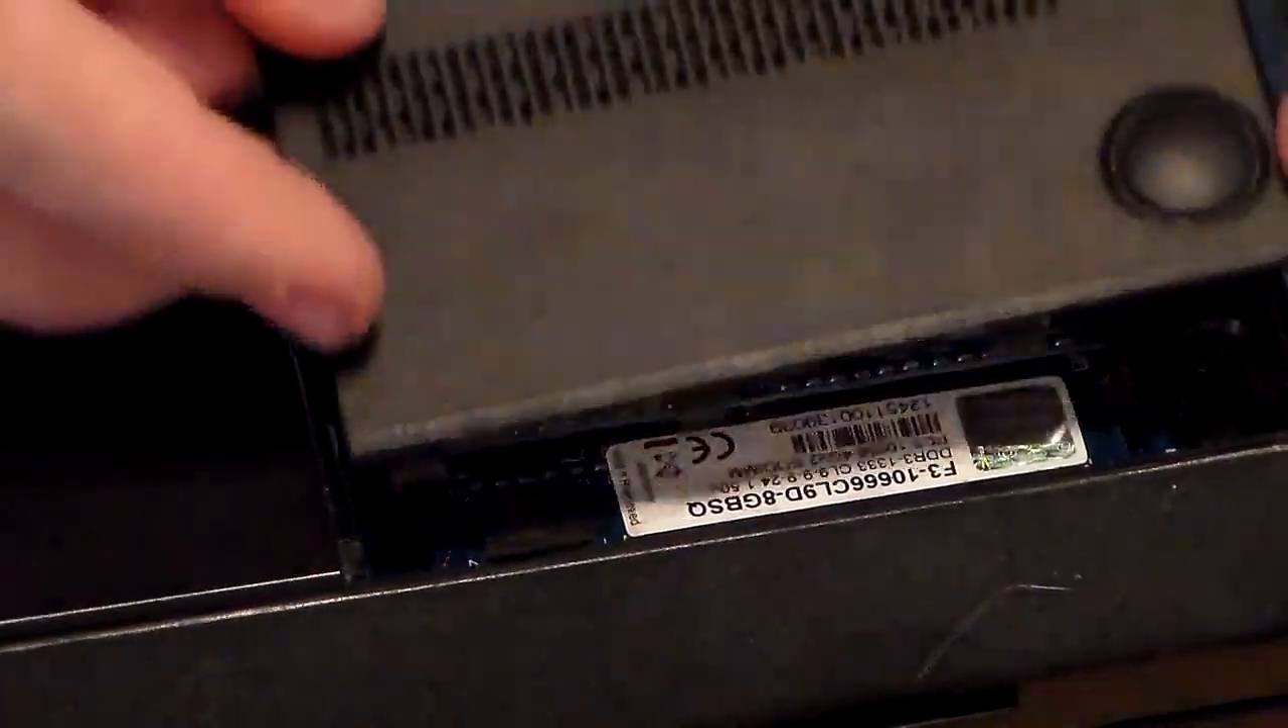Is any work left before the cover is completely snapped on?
Yes.